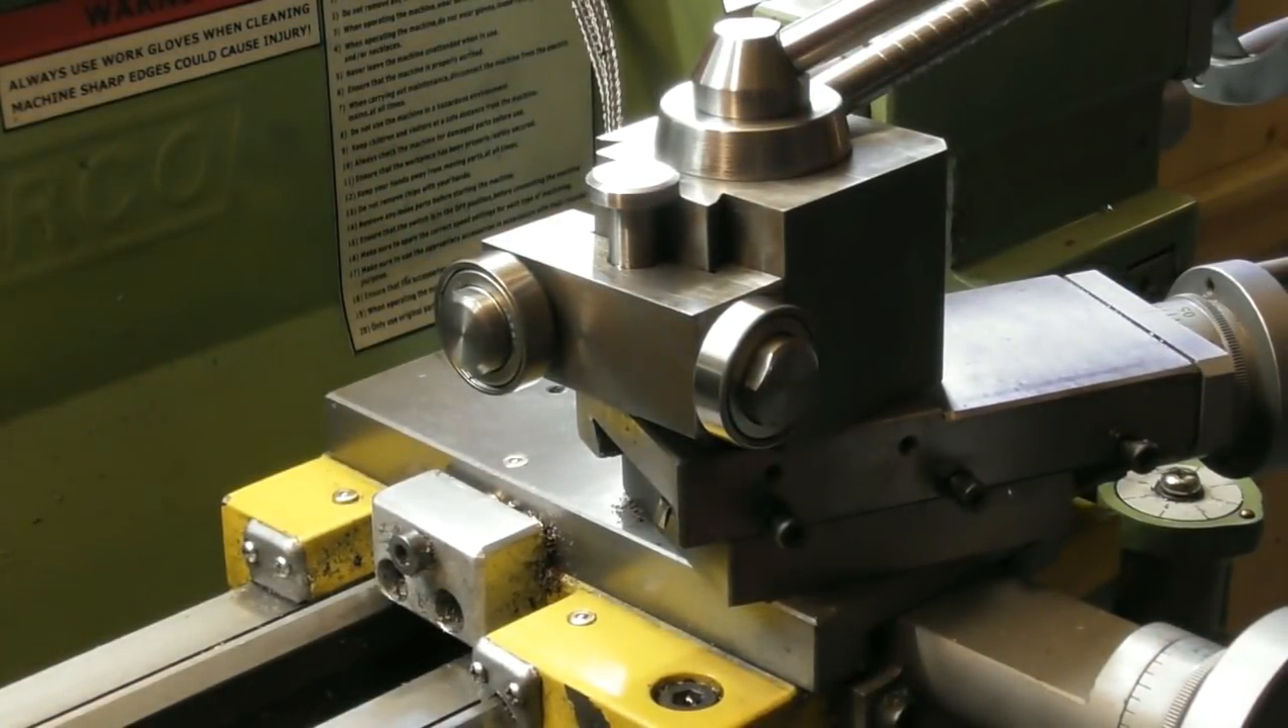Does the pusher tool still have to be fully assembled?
No.